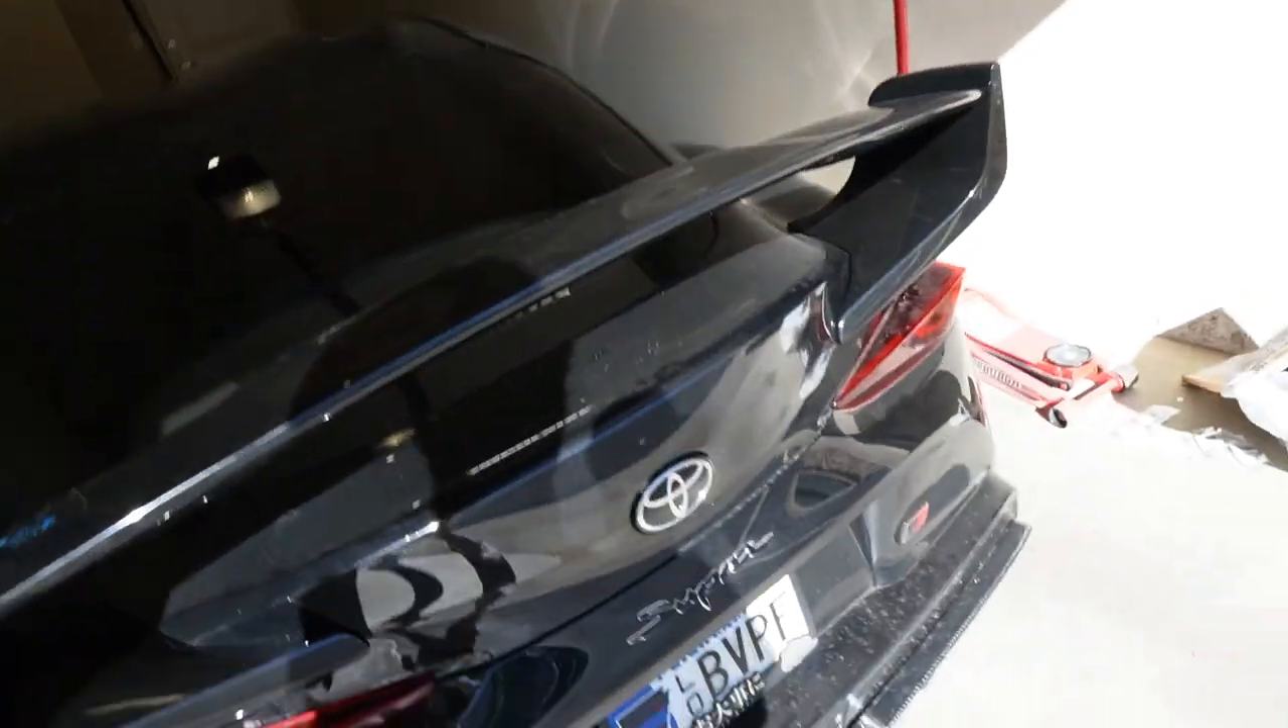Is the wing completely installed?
Yes.